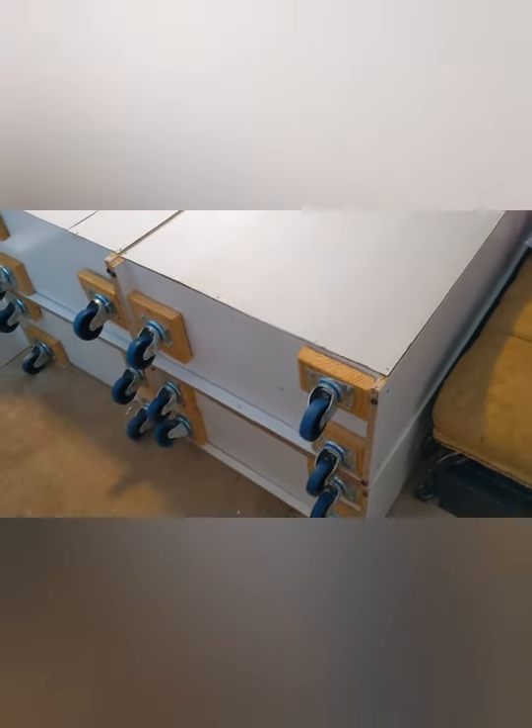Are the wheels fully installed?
Yes.